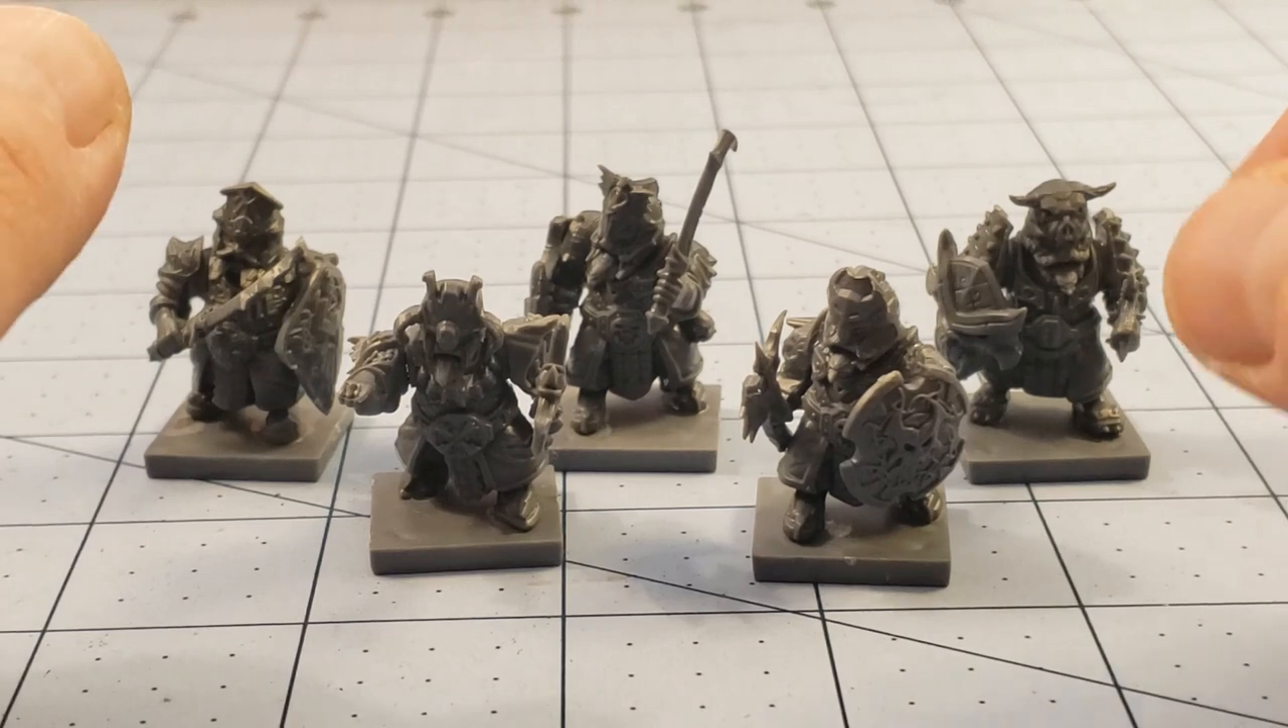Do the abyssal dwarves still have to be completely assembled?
No.